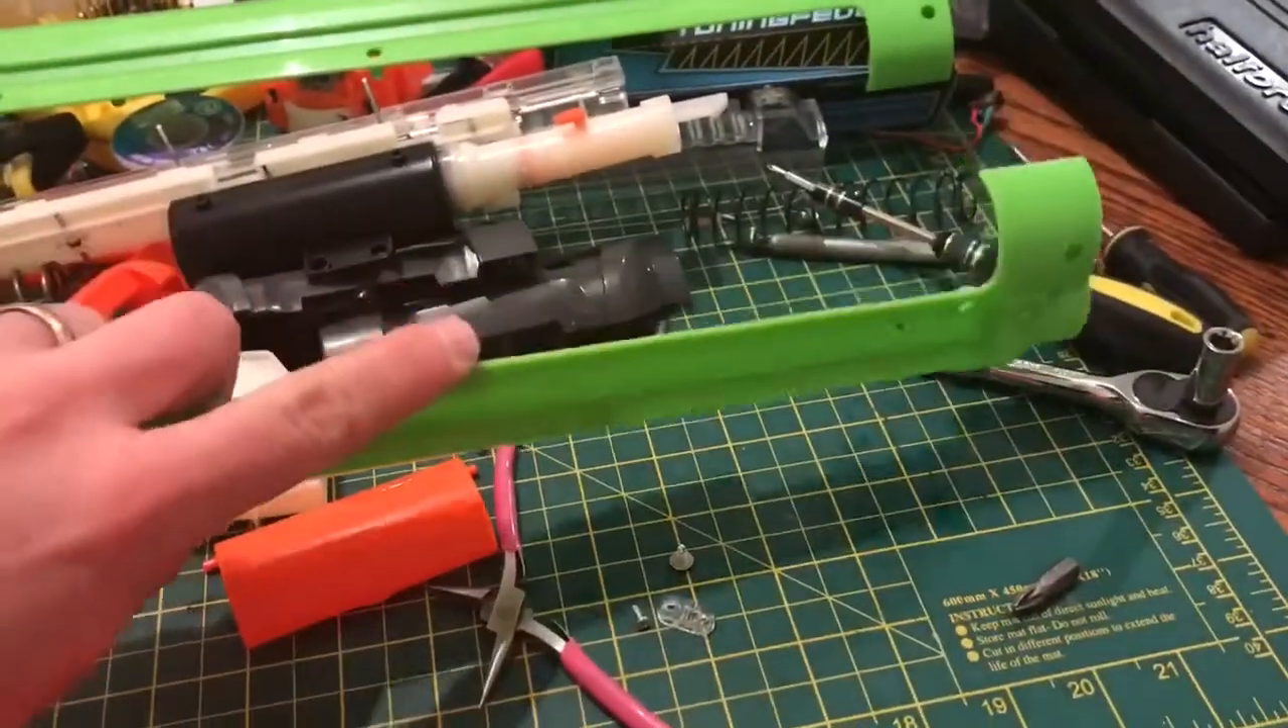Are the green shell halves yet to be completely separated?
No.